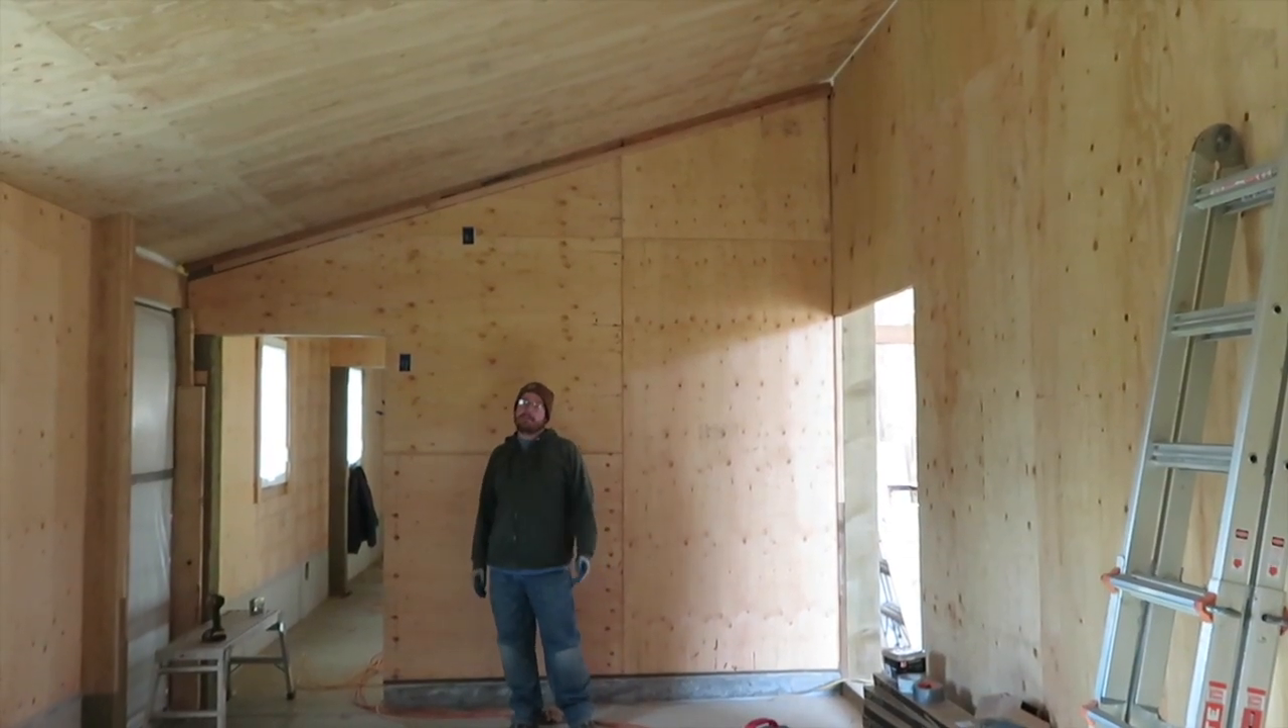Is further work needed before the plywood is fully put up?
No.